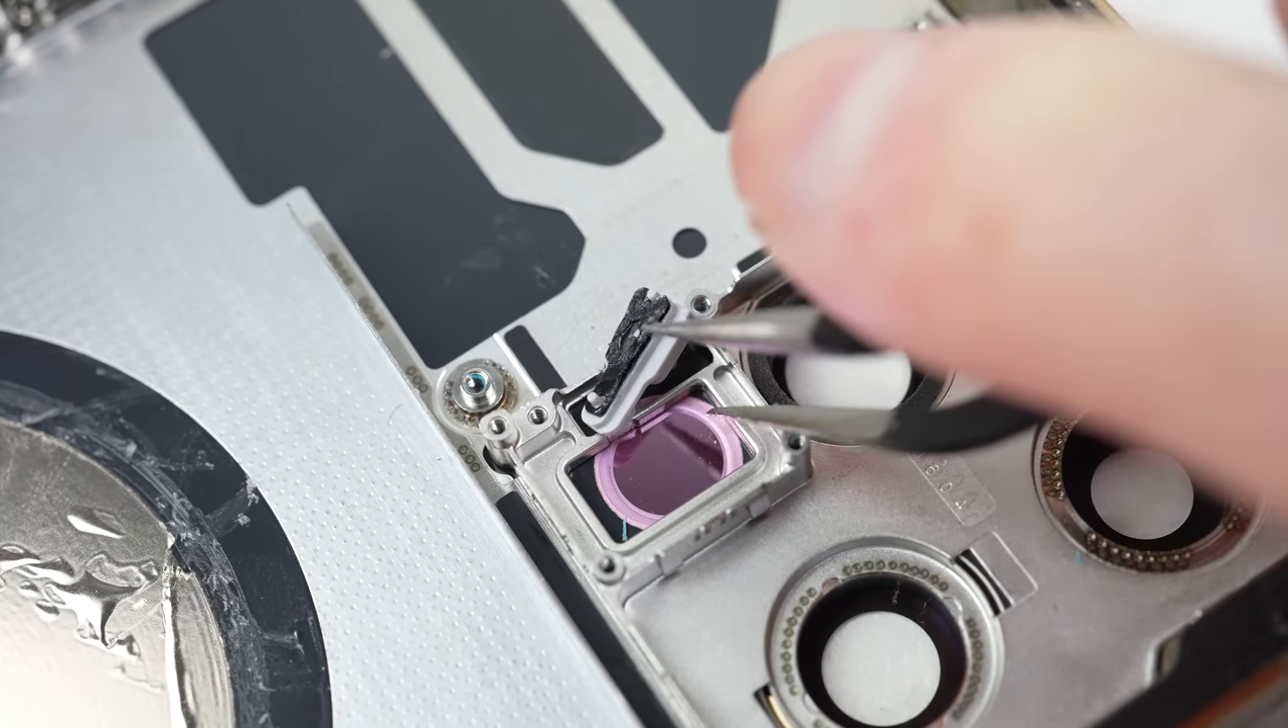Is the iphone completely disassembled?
No.